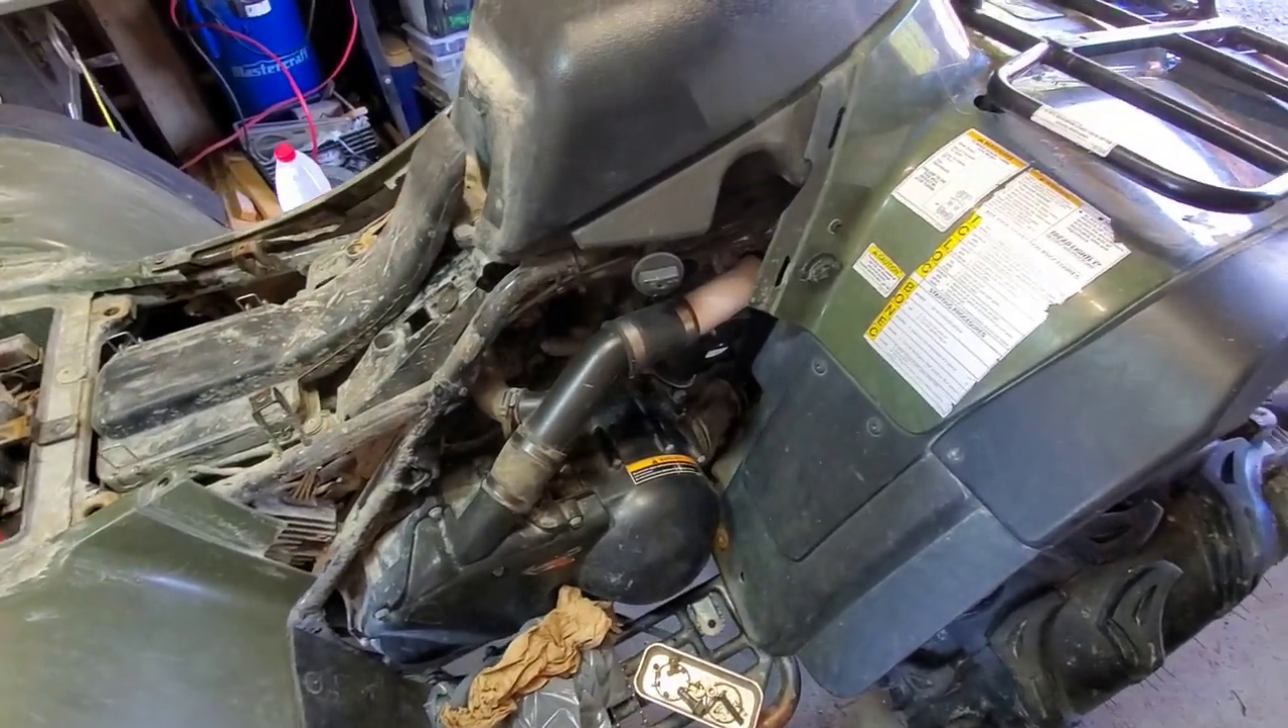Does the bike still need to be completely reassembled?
Yes.